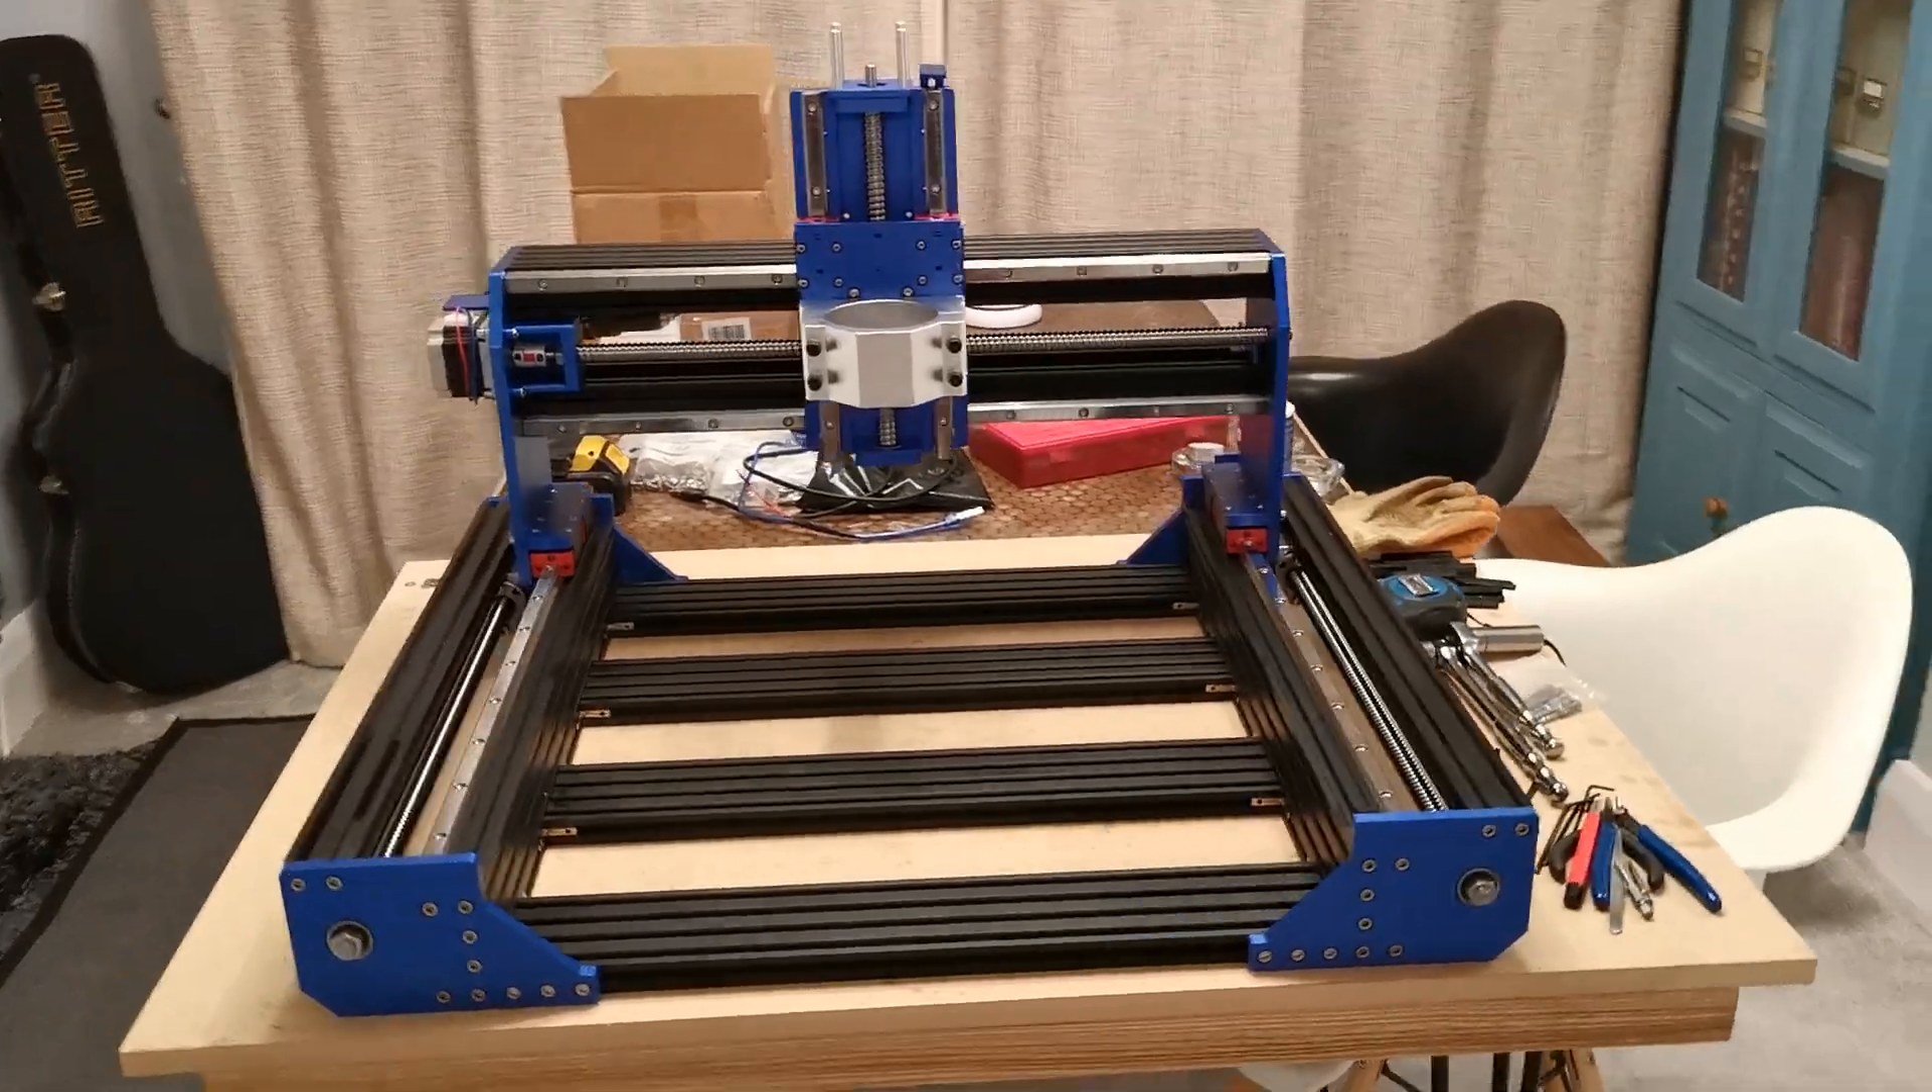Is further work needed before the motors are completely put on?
Yes.